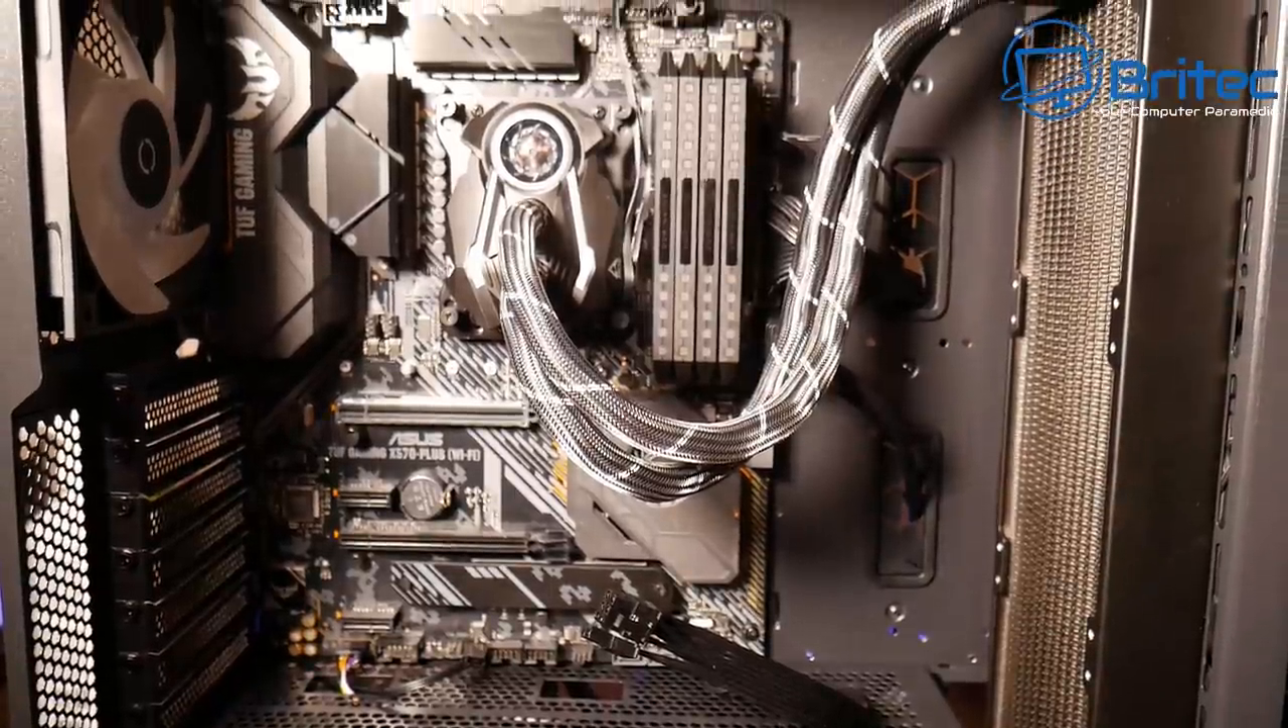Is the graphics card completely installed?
No.